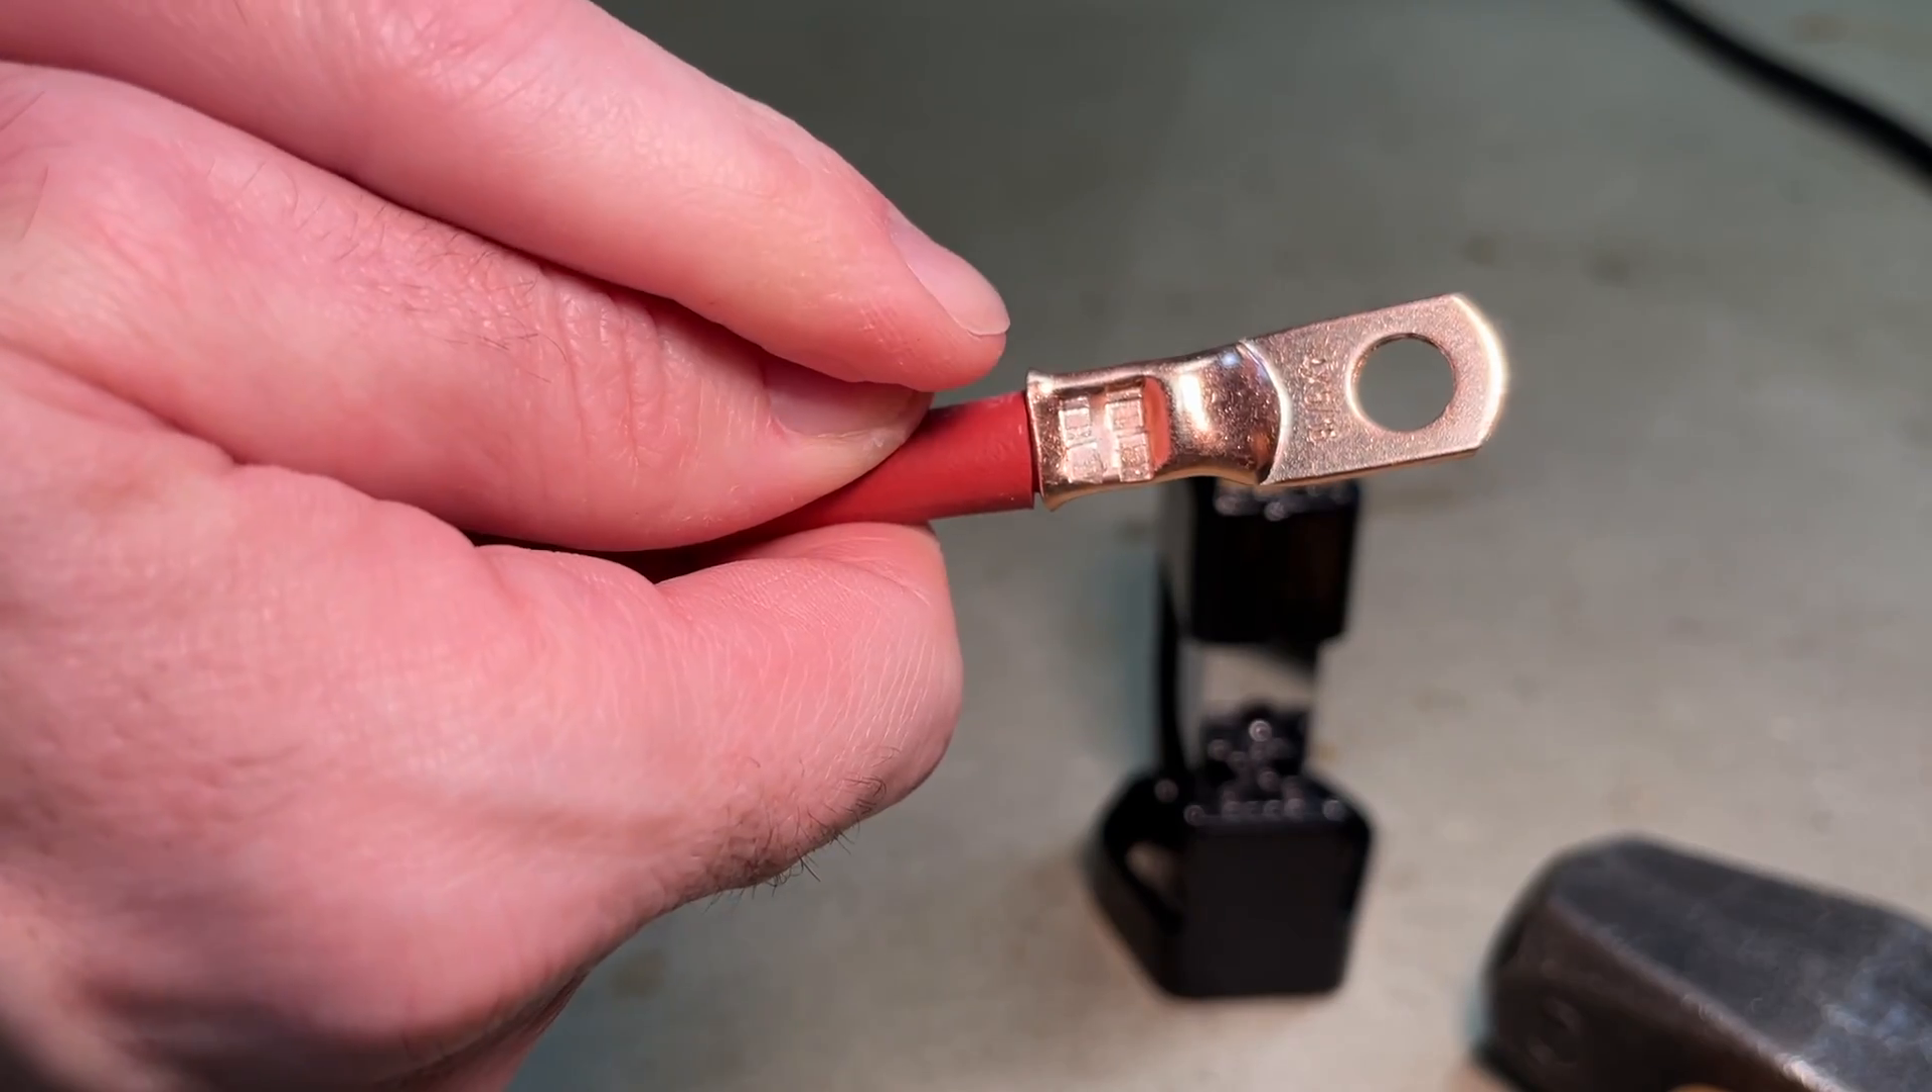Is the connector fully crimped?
Yes.